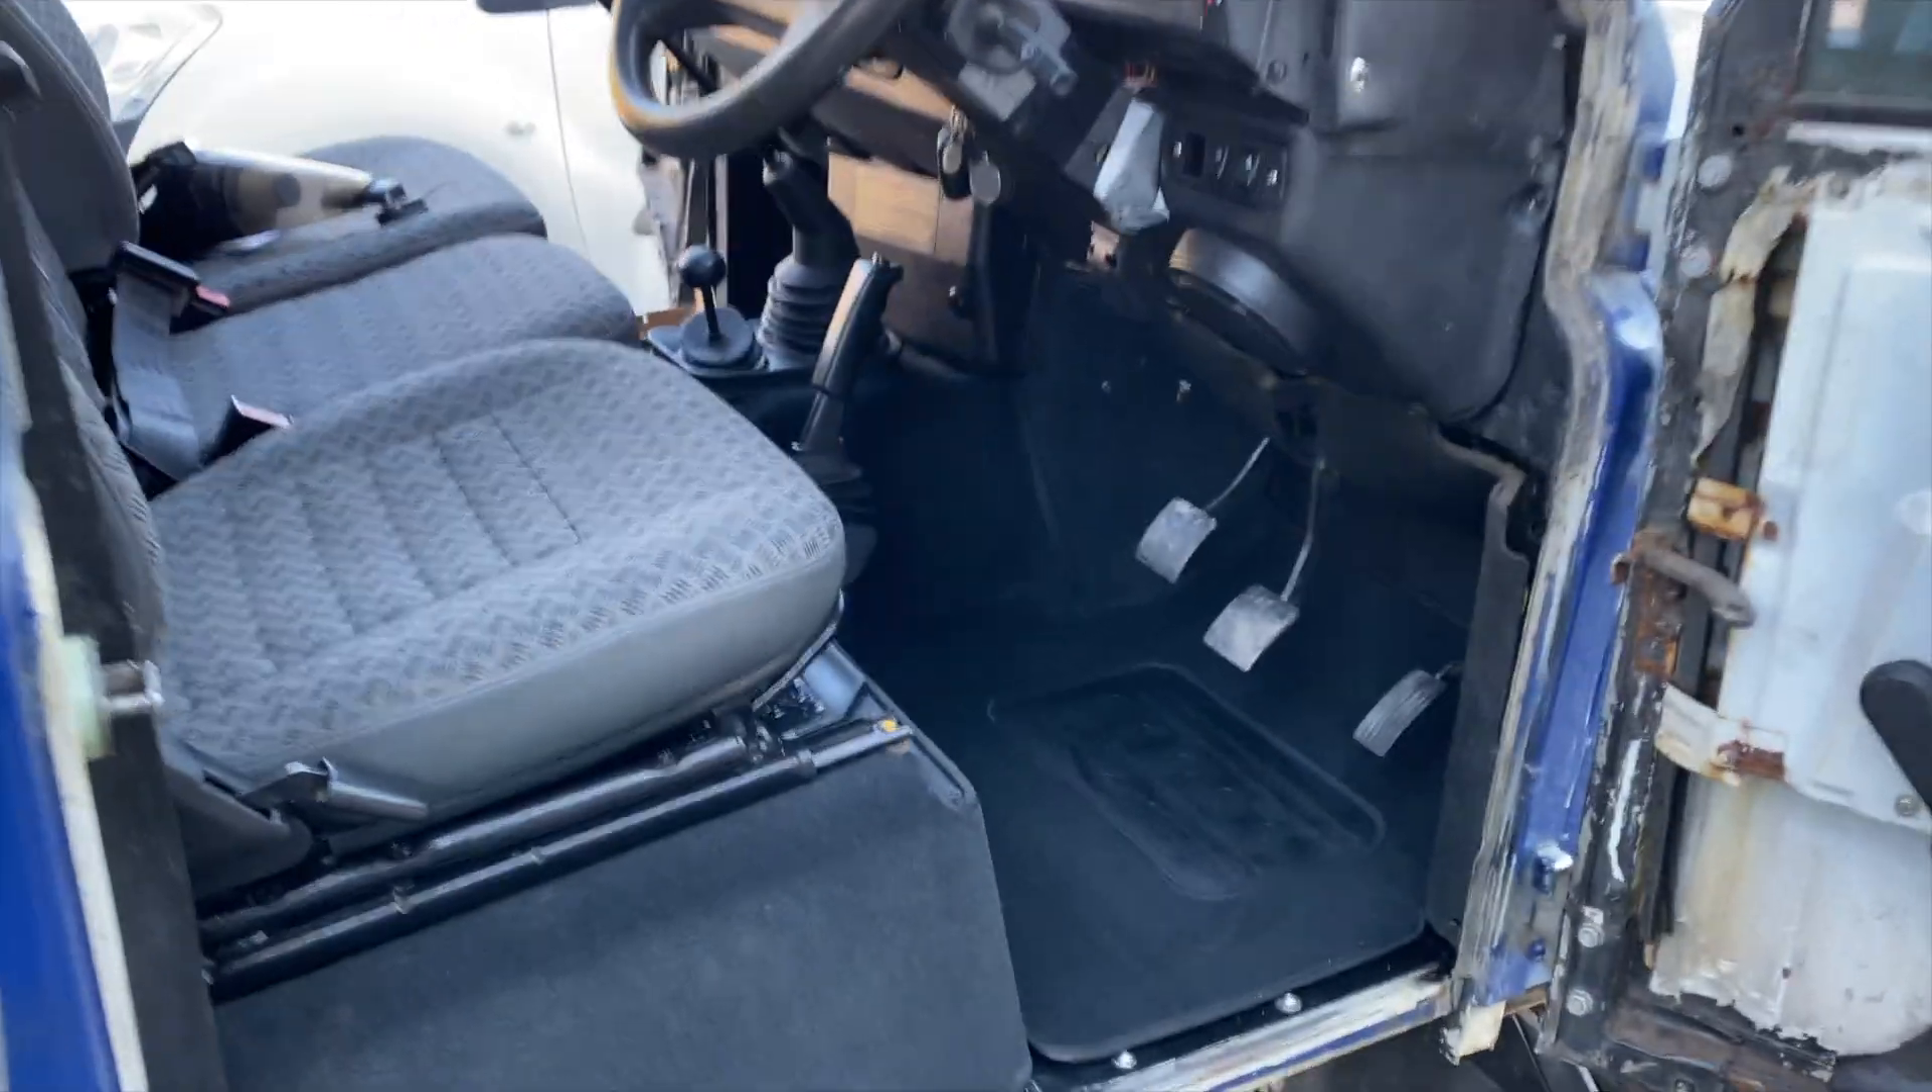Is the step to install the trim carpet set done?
Yes.